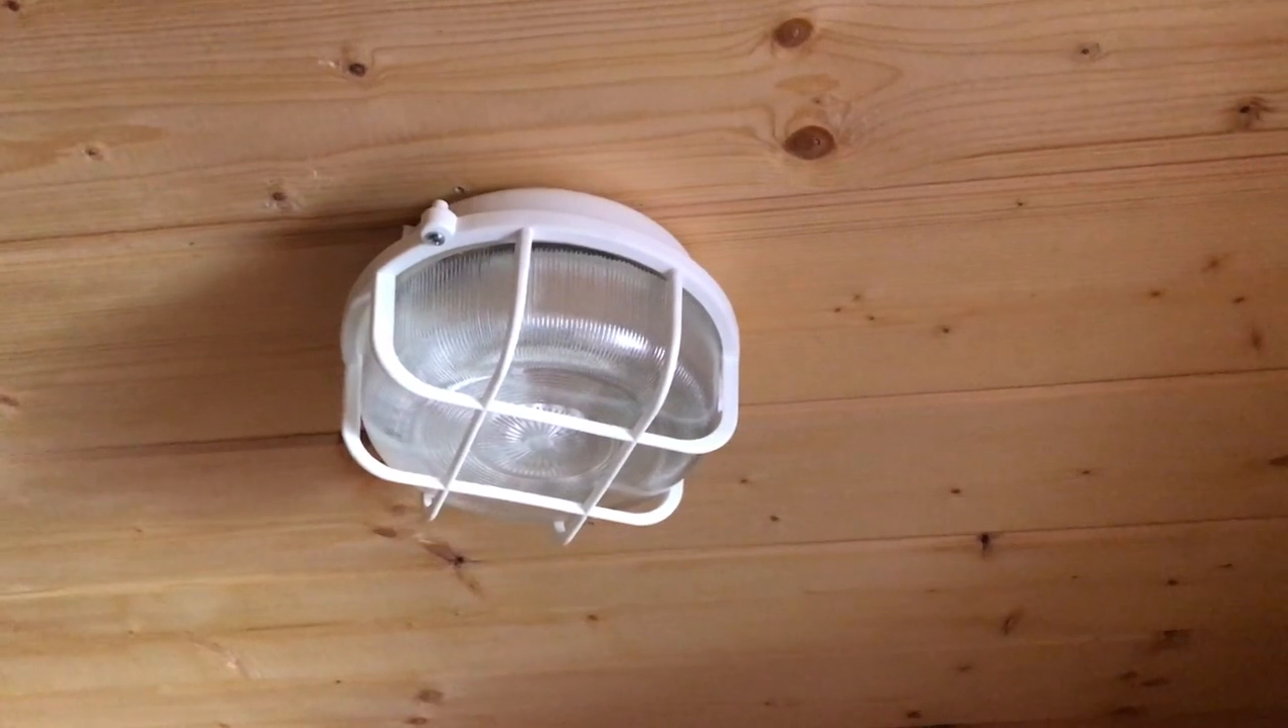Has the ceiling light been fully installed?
Yes.